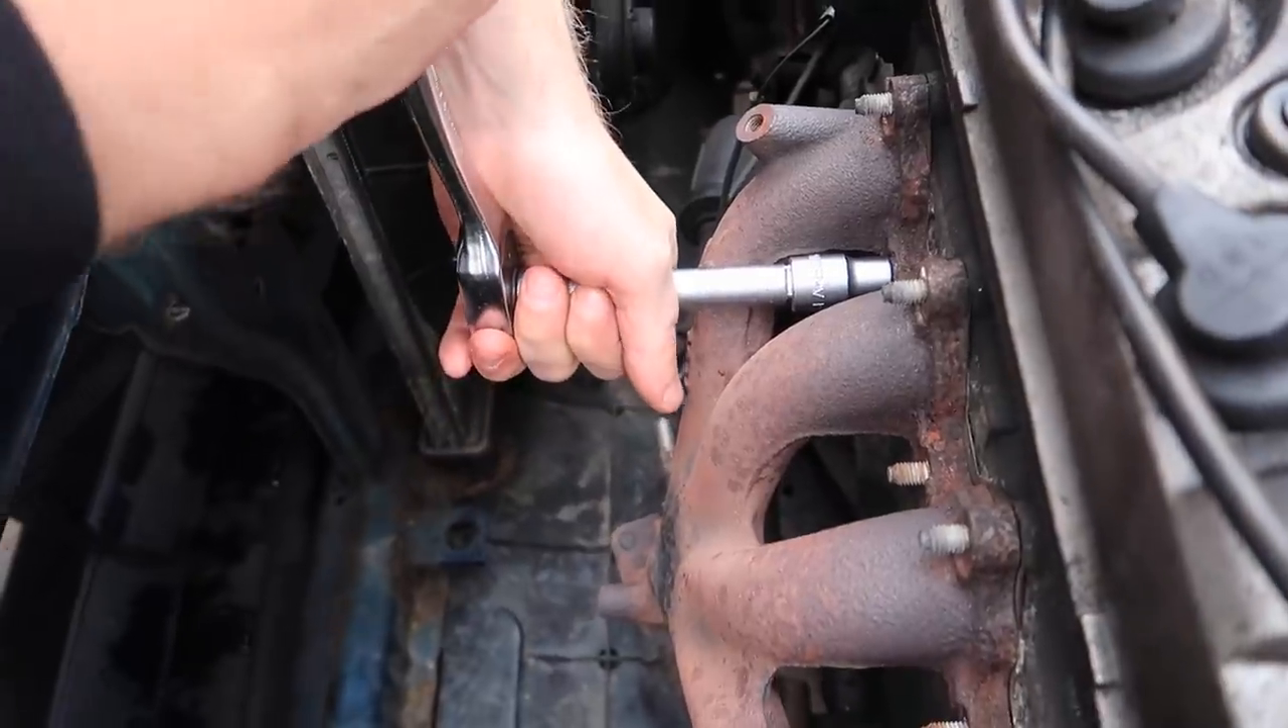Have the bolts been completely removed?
No.